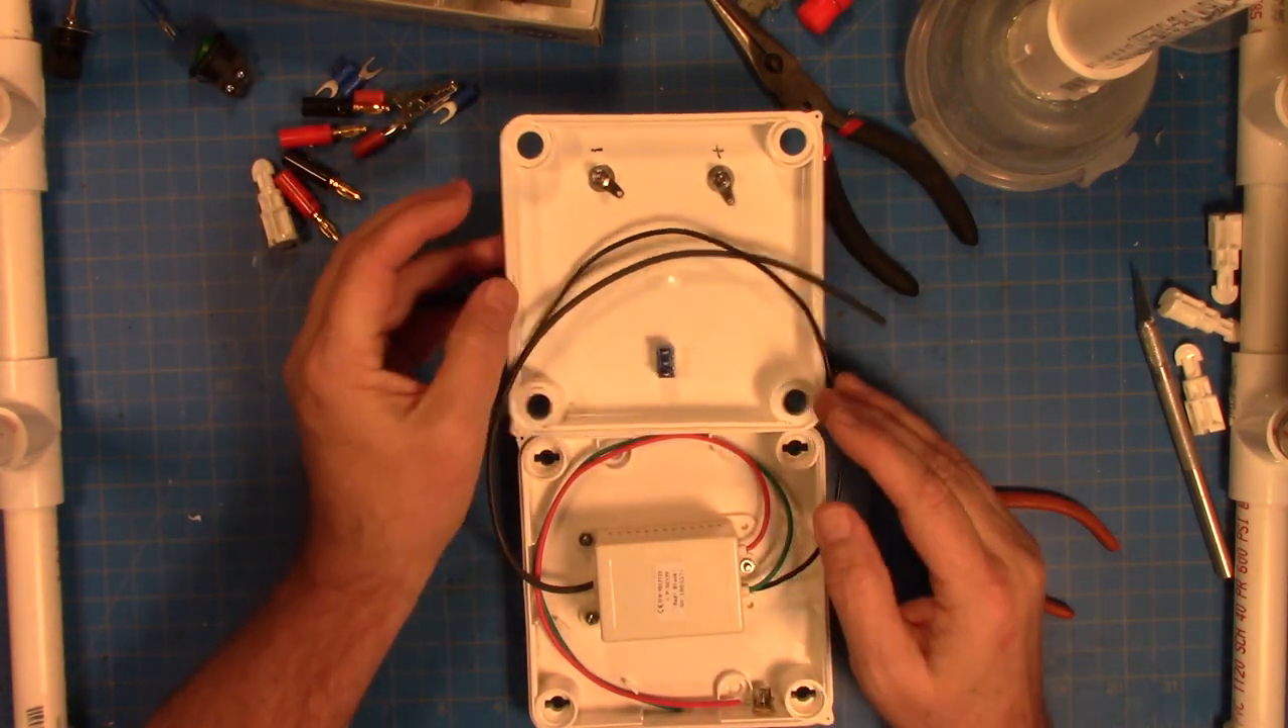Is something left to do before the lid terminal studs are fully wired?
Yes.